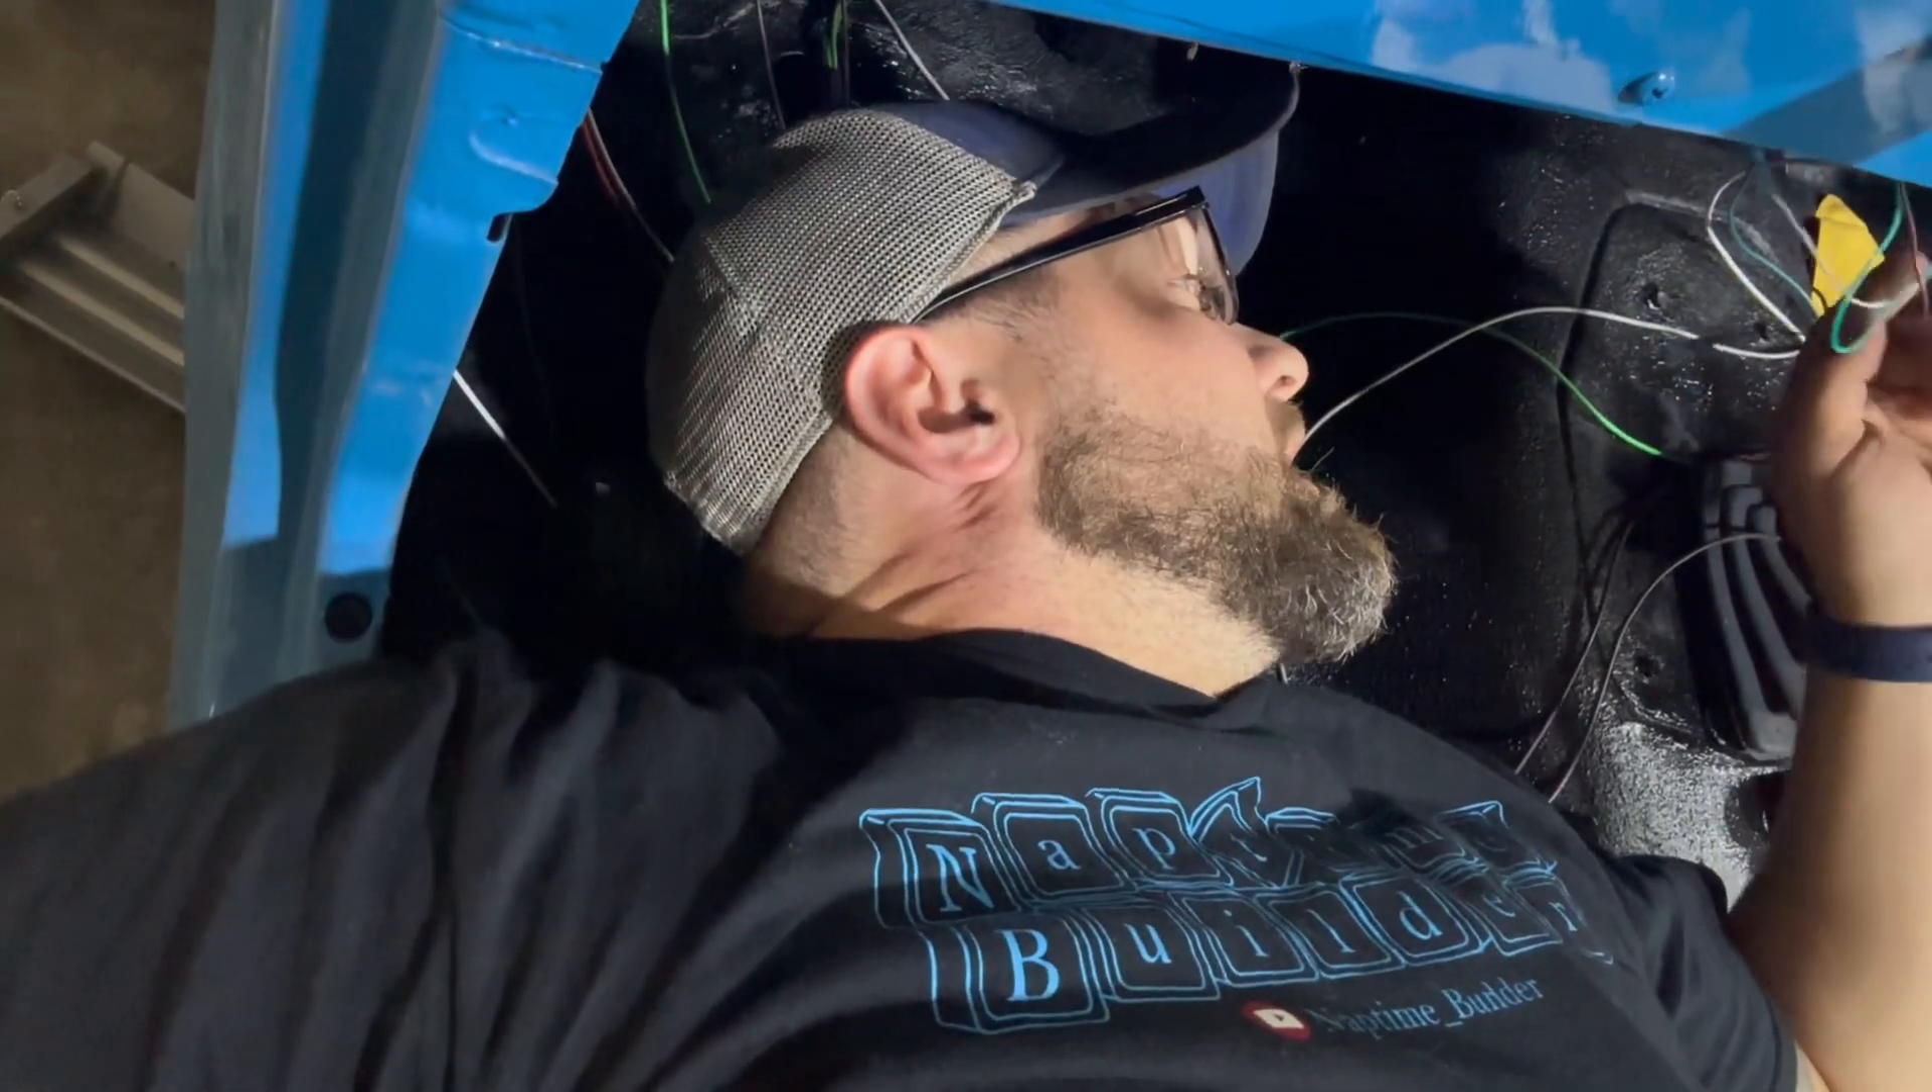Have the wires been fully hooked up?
No.